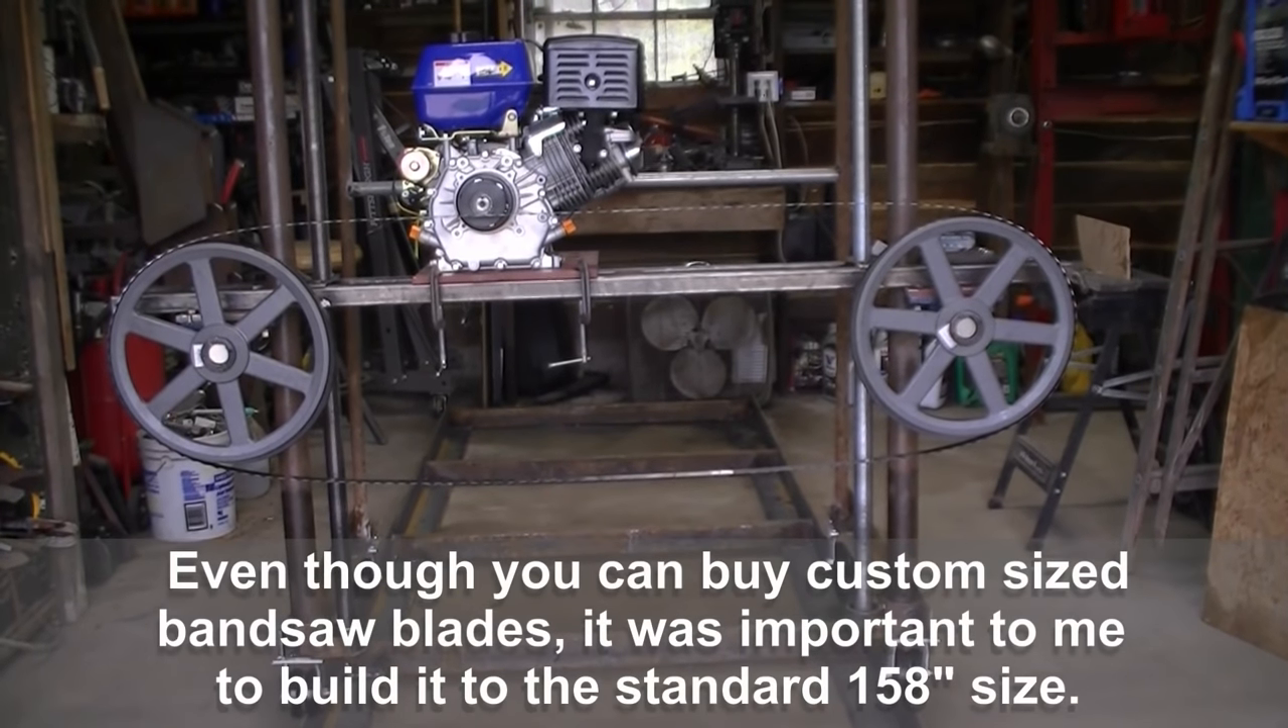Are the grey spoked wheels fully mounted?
Yes.